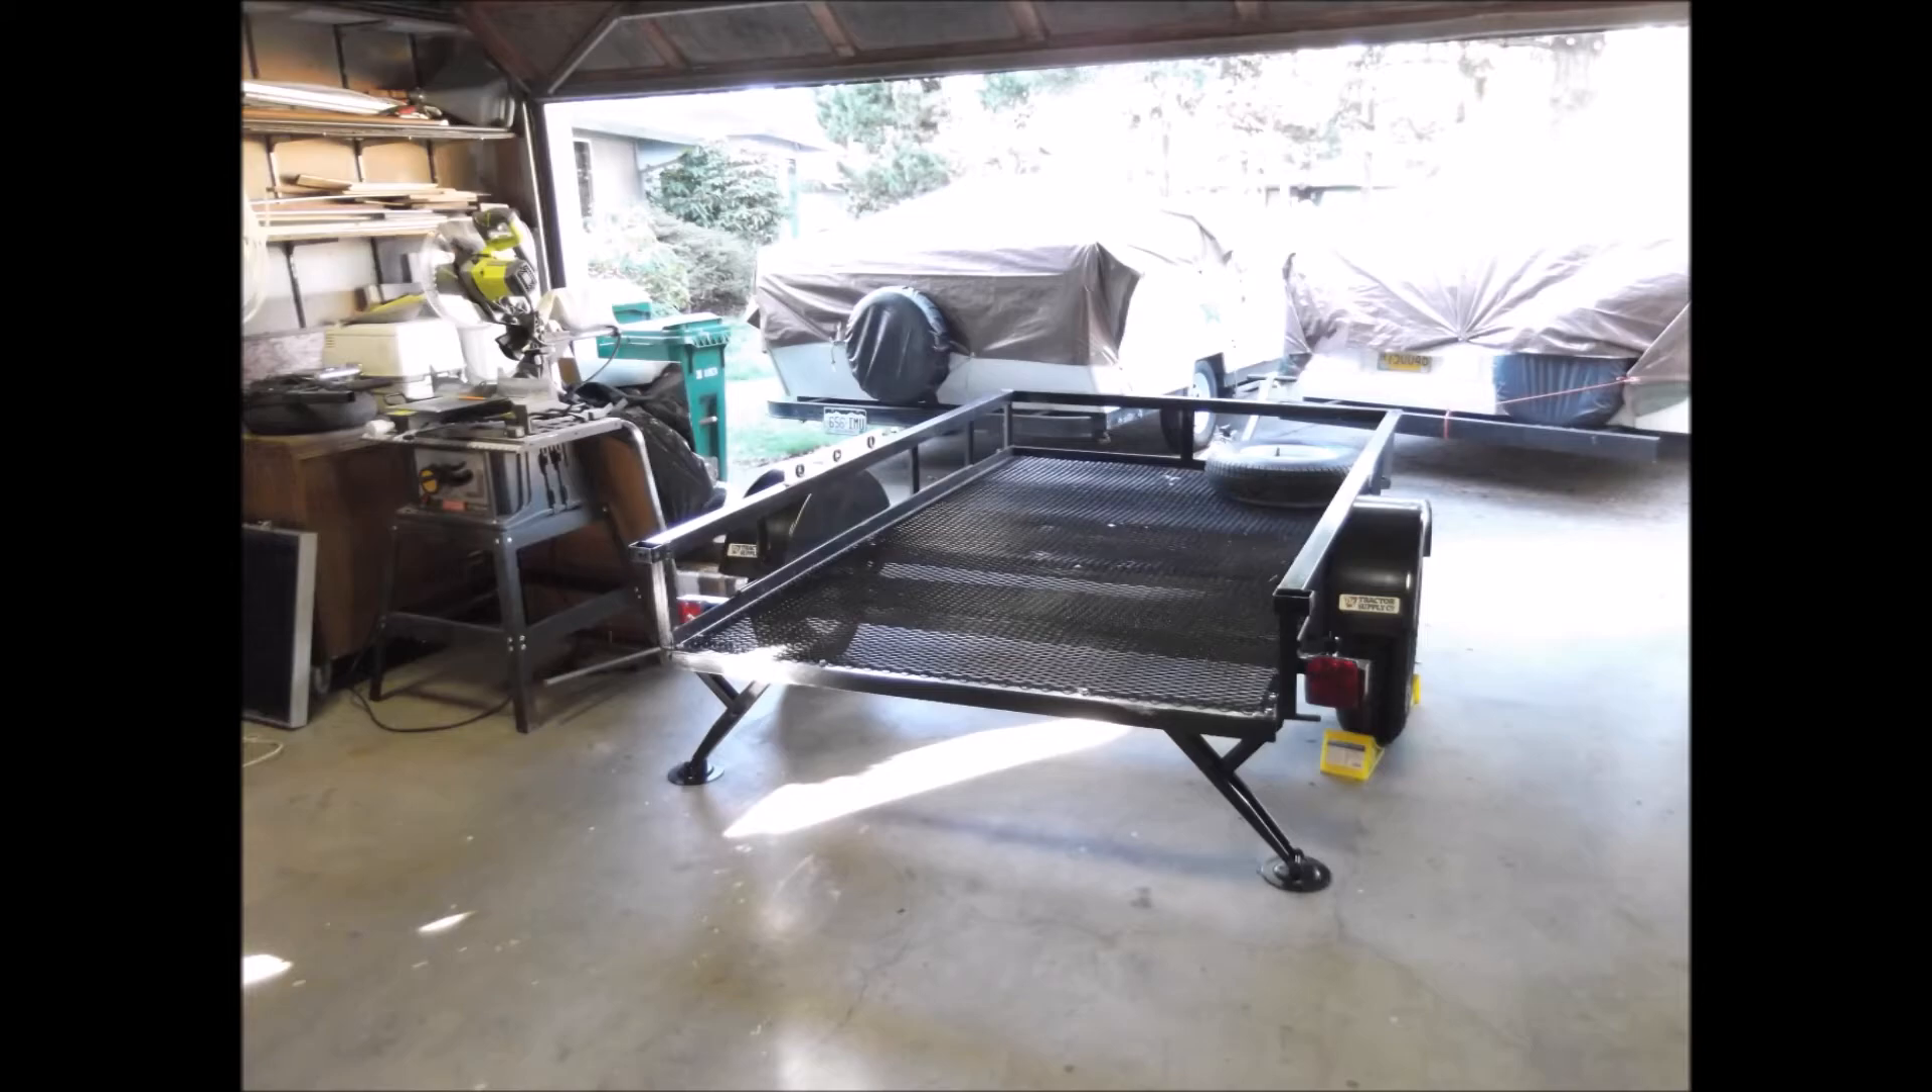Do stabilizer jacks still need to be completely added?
No.